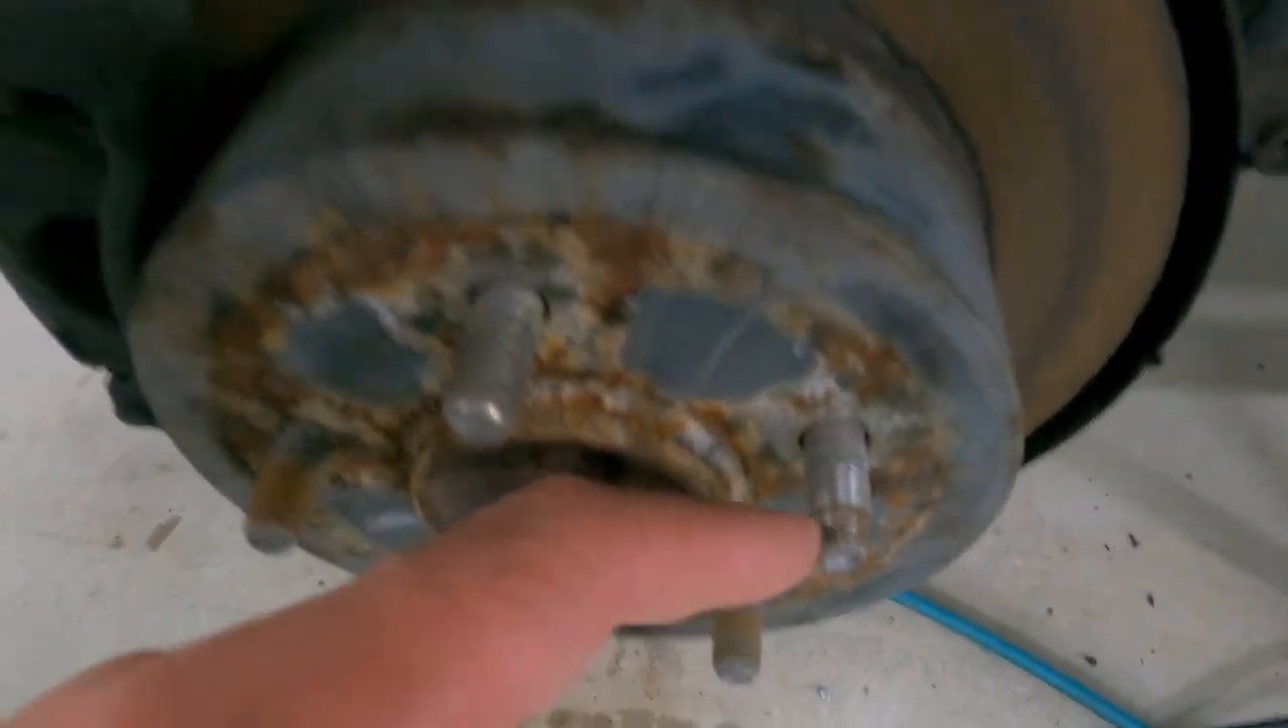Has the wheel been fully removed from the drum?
Yes.